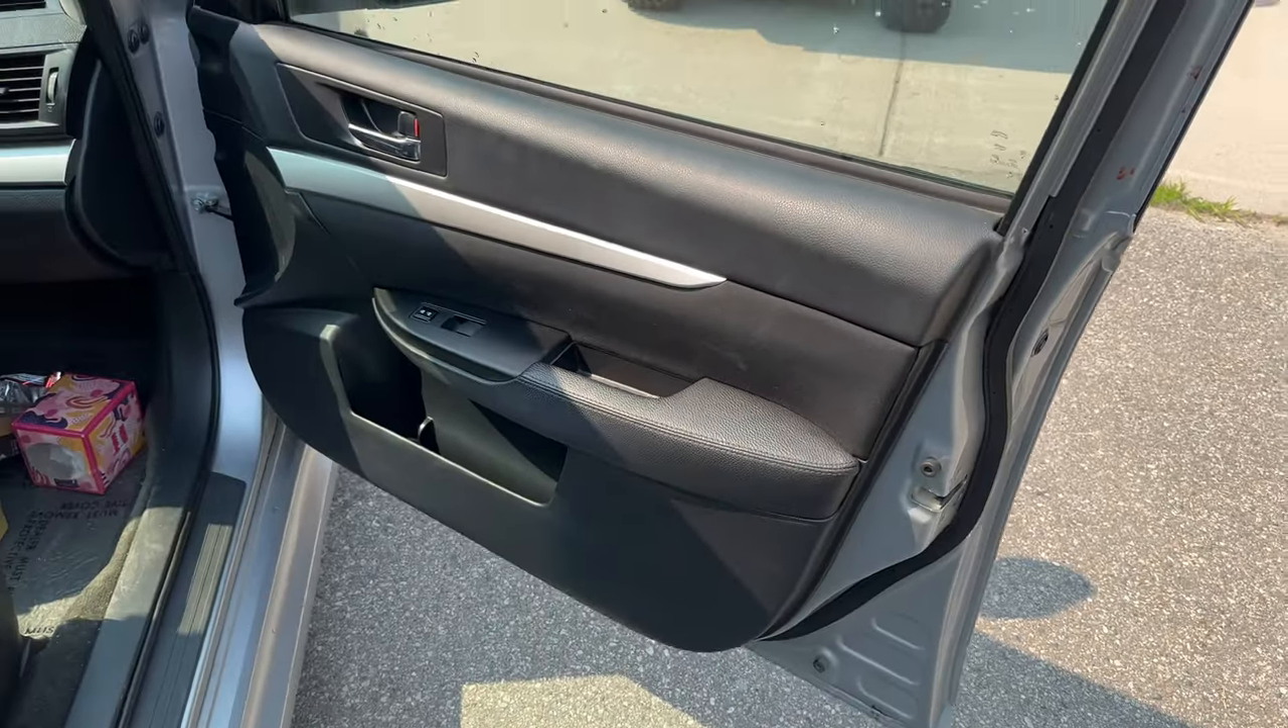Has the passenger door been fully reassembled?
Yes.